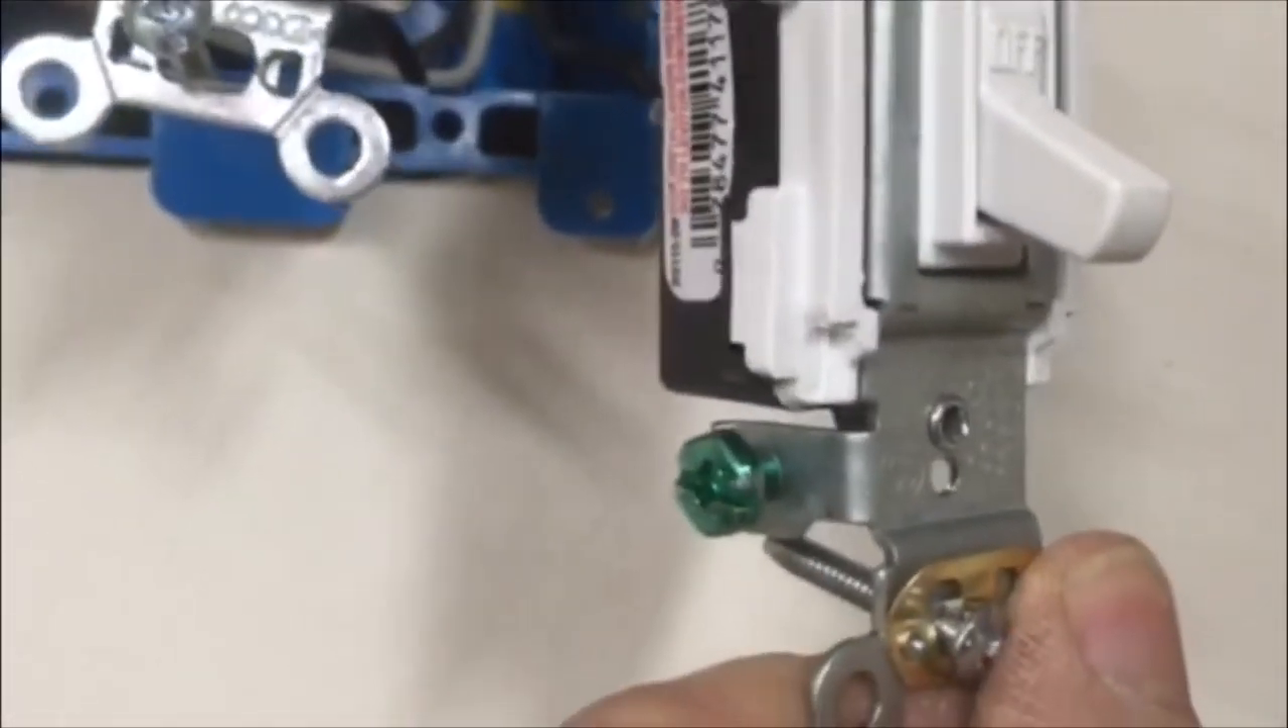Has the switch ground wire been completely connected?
No.